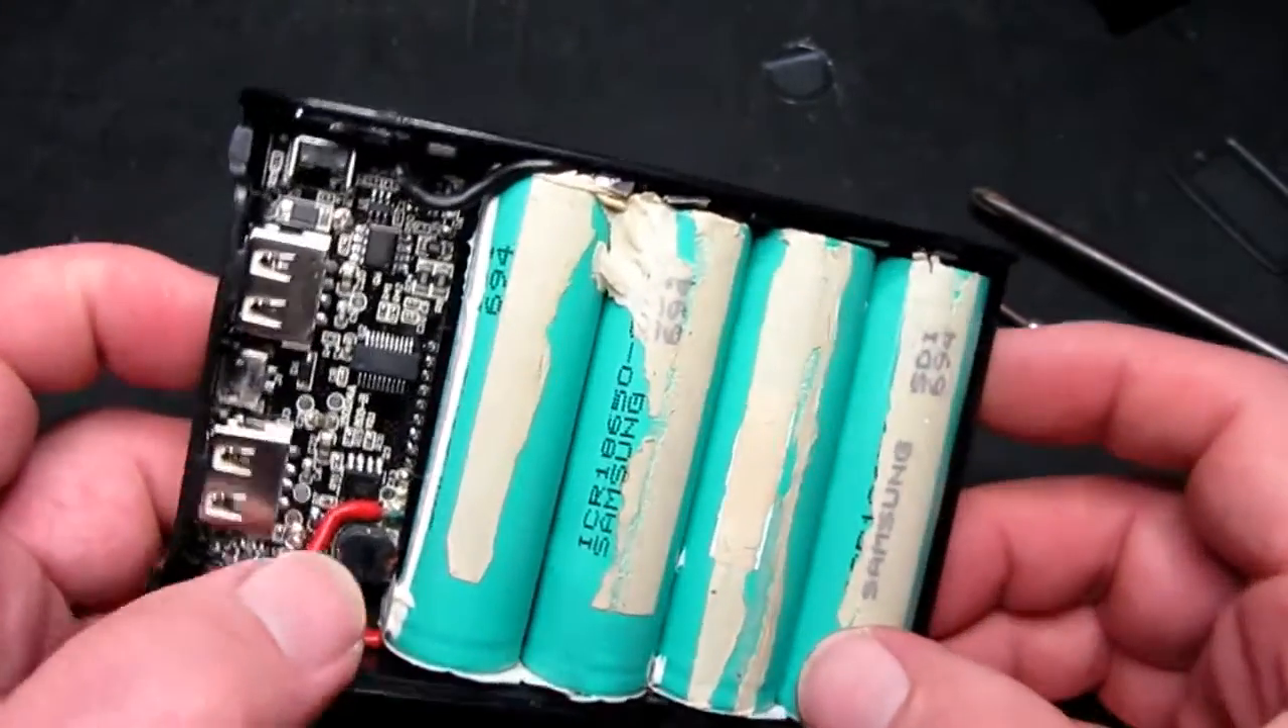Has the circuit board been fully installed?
Yes.